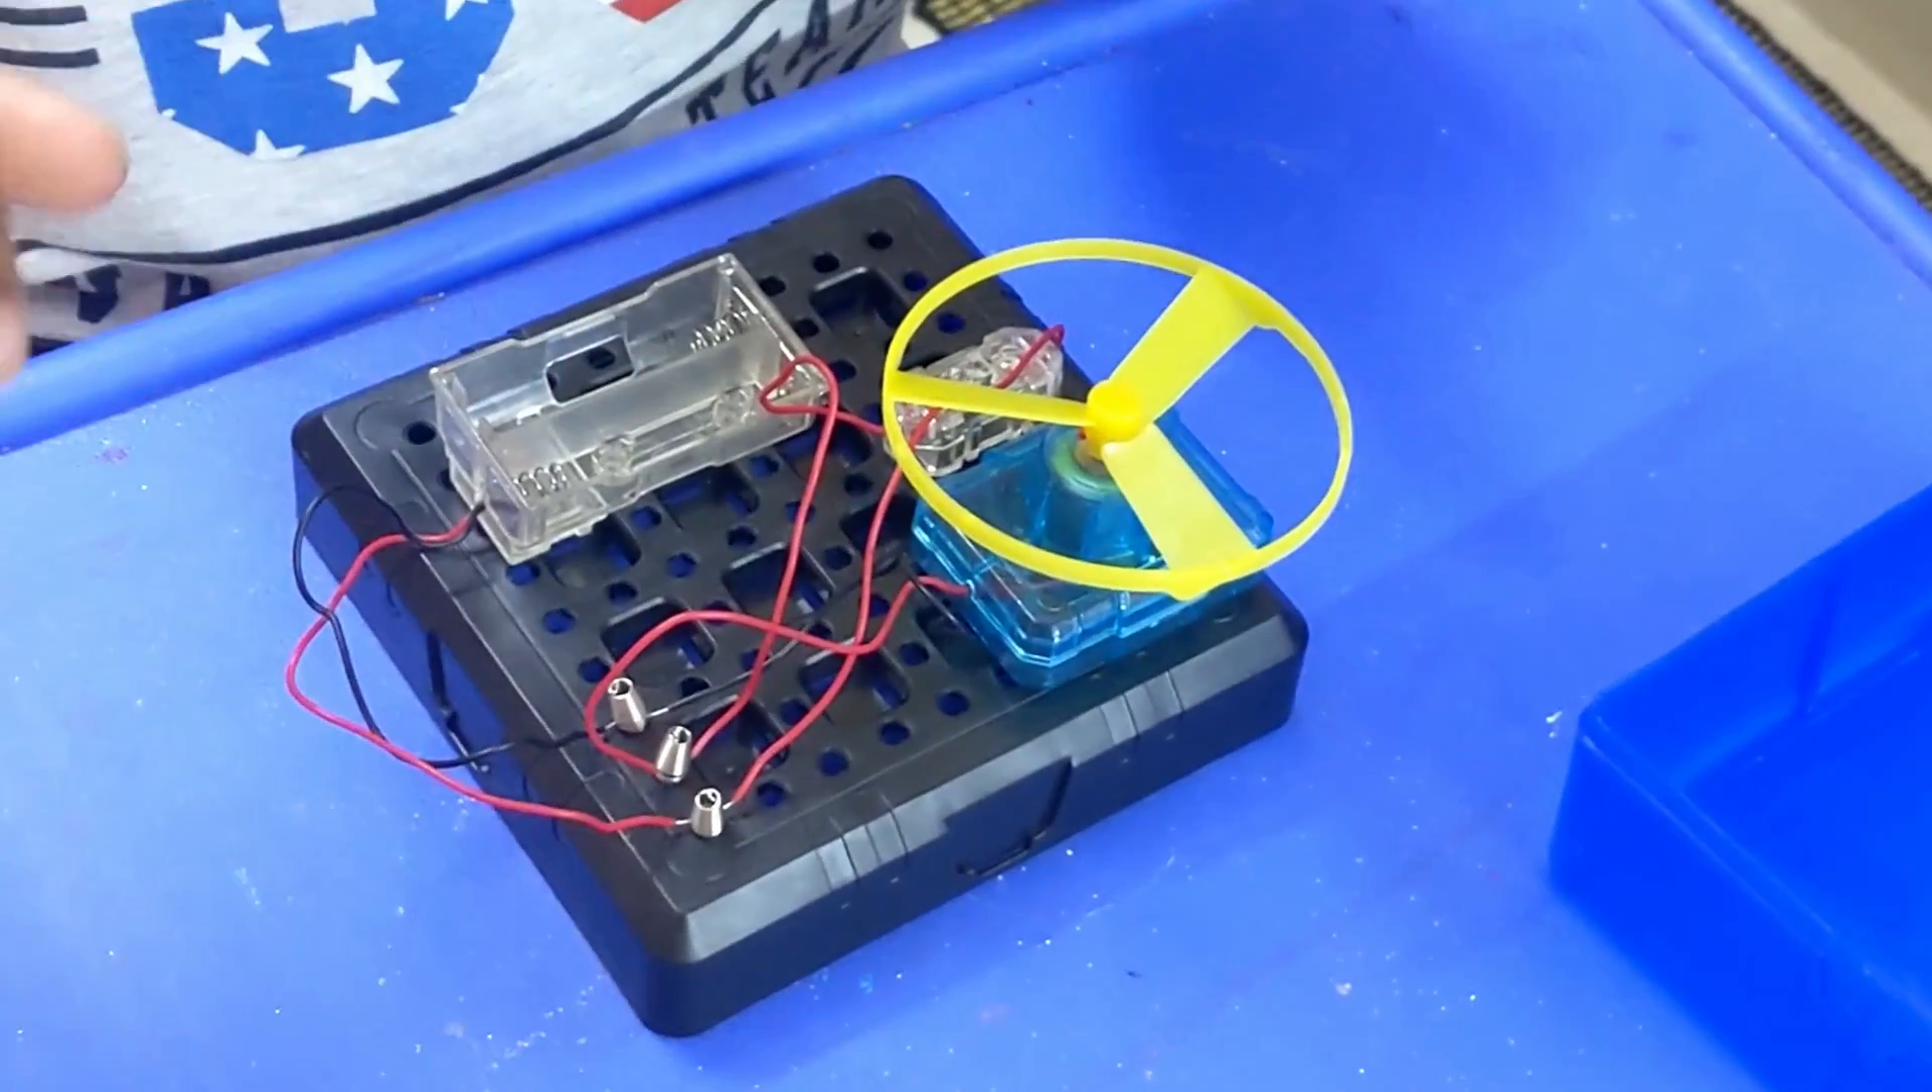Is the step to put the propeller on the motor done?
Yes.